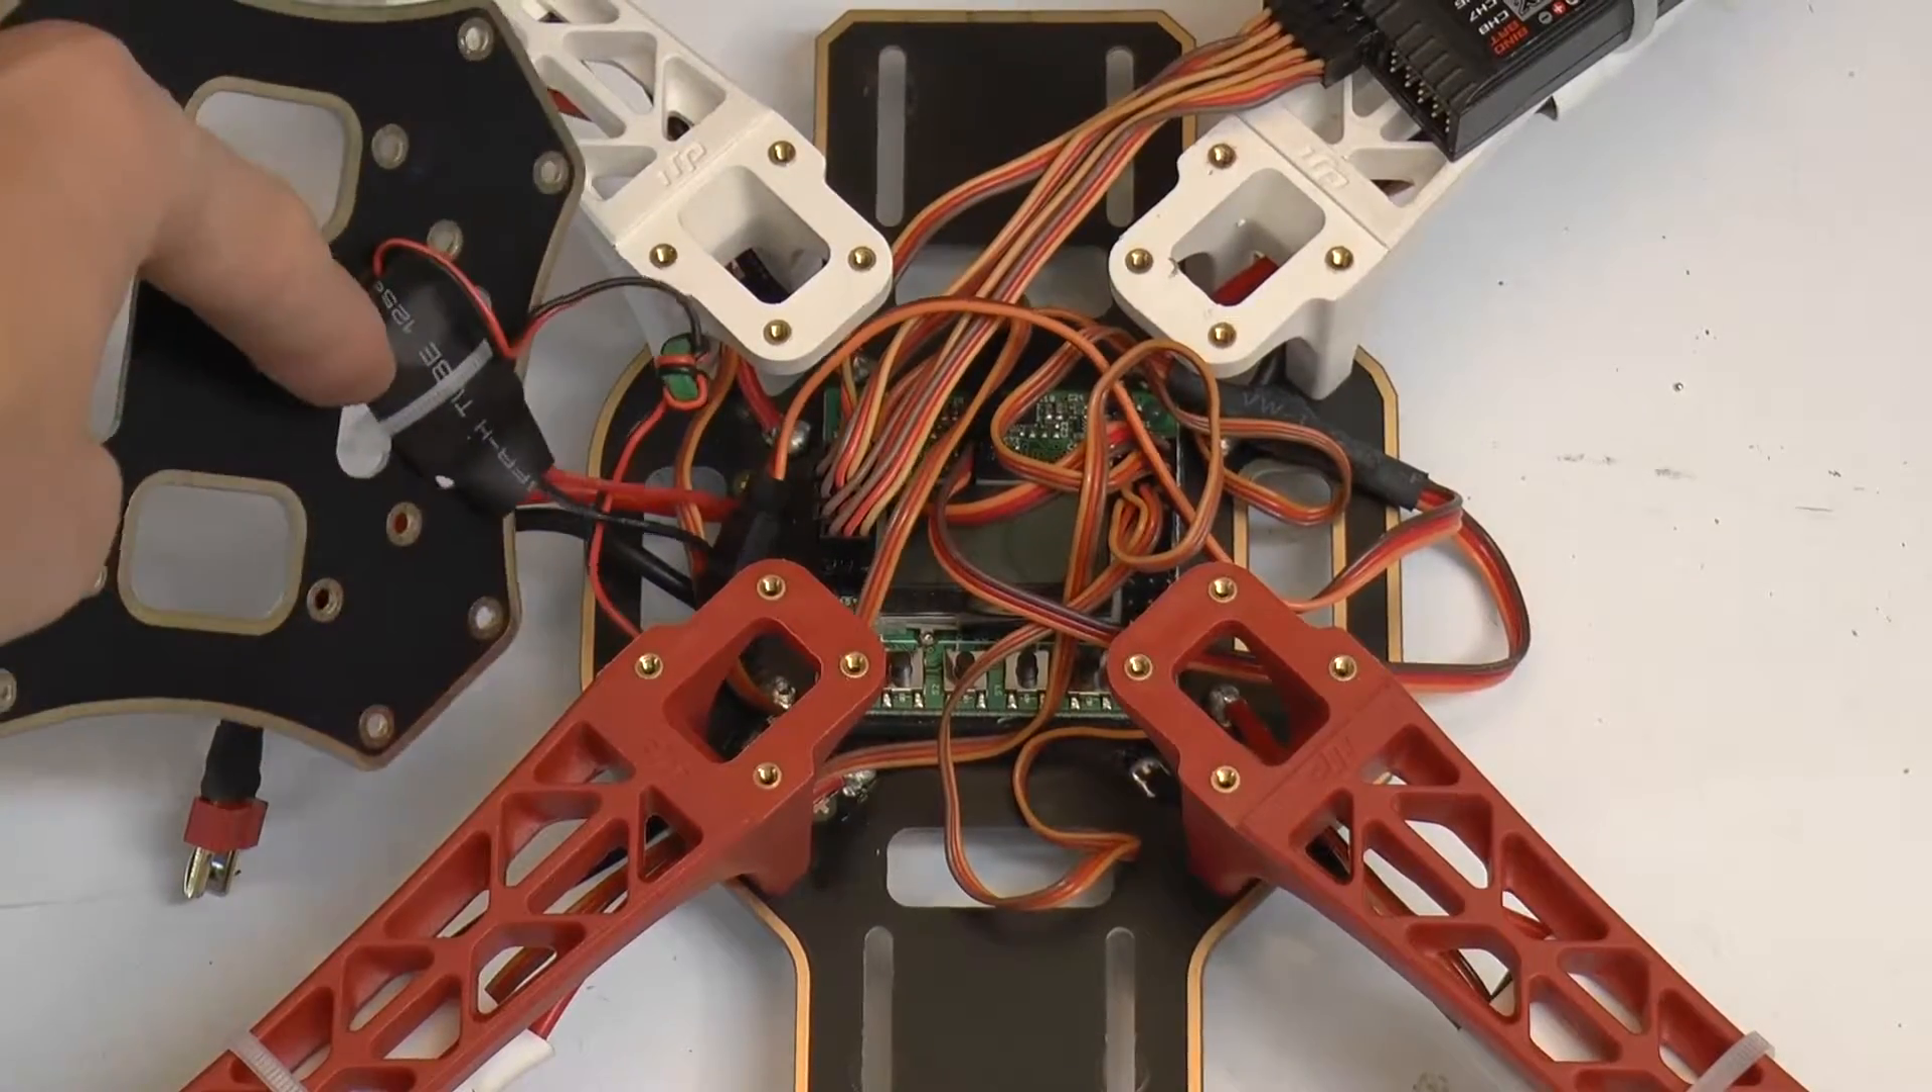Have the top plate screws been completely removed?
Yes.